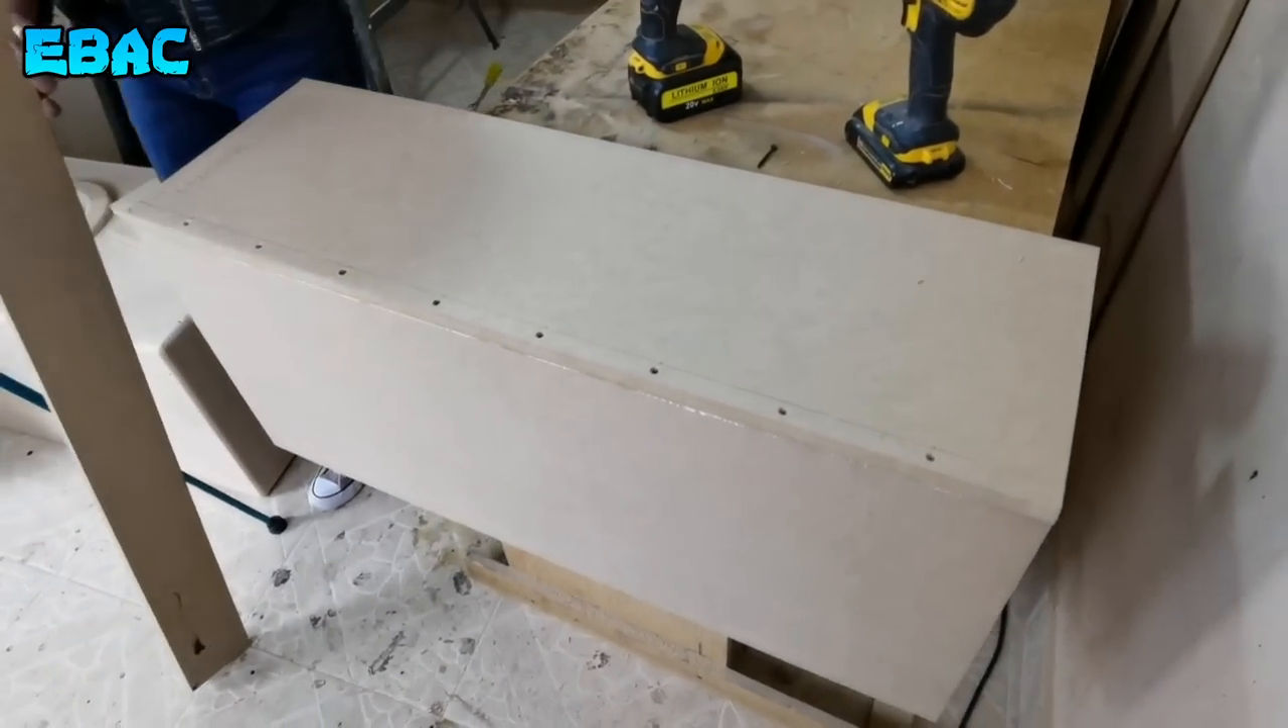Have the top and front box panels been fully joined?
Yes.